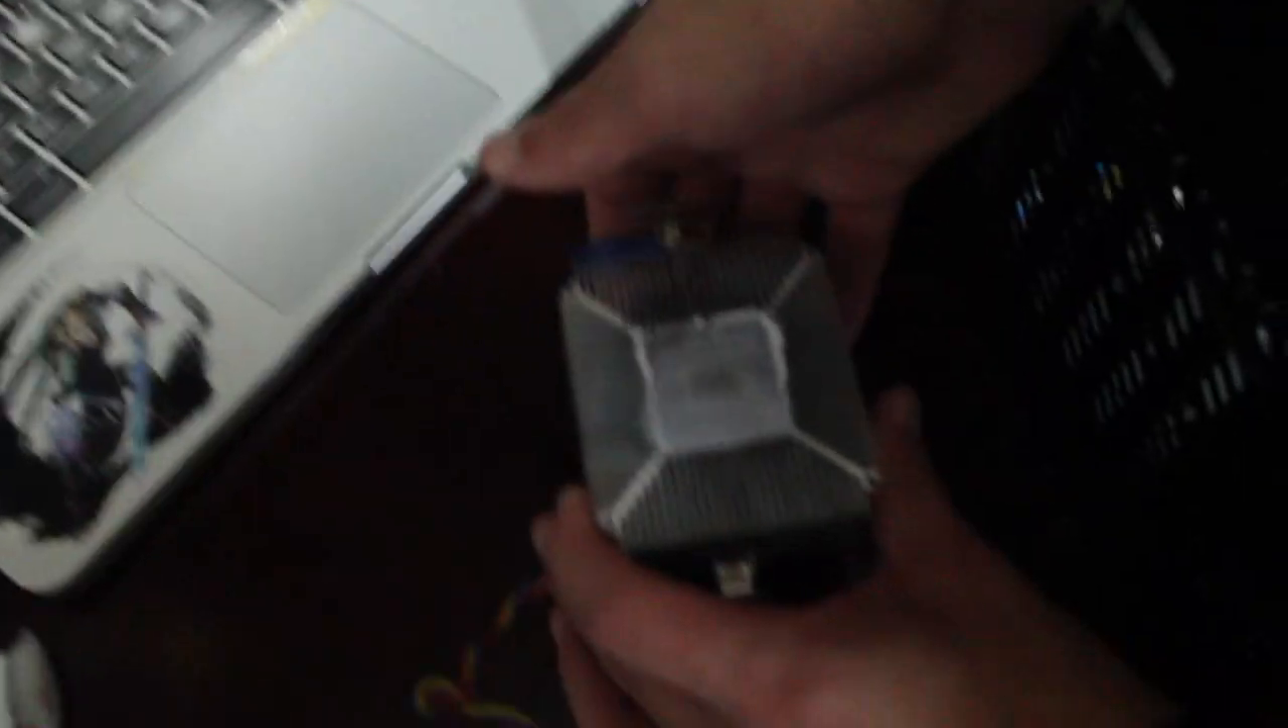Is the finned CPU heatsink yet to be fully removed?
No.